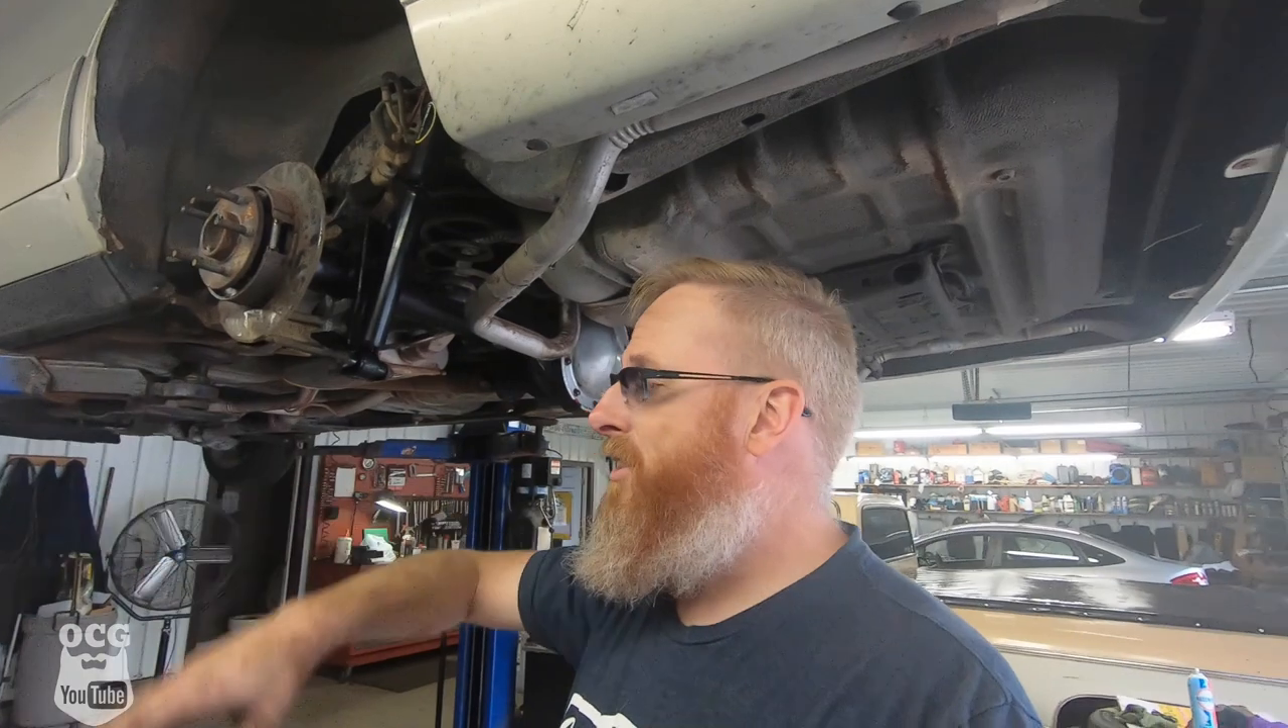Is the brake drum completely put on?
No.